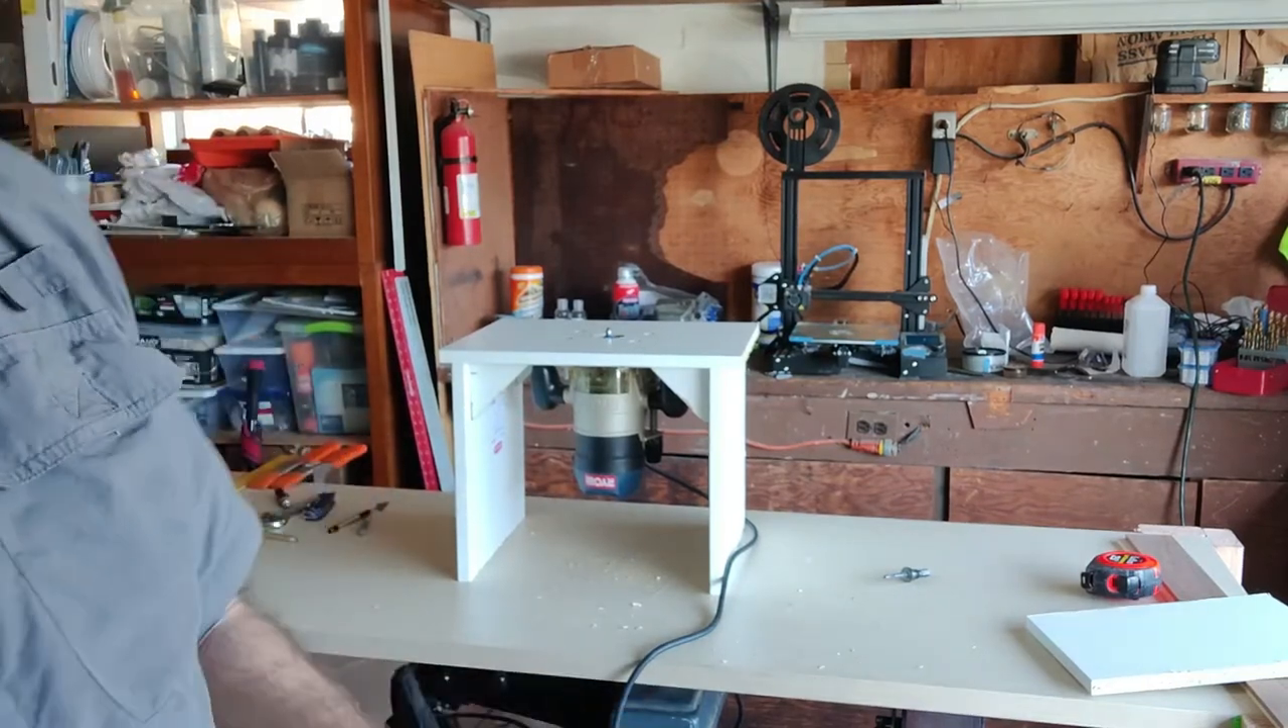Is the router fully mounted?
Yes.